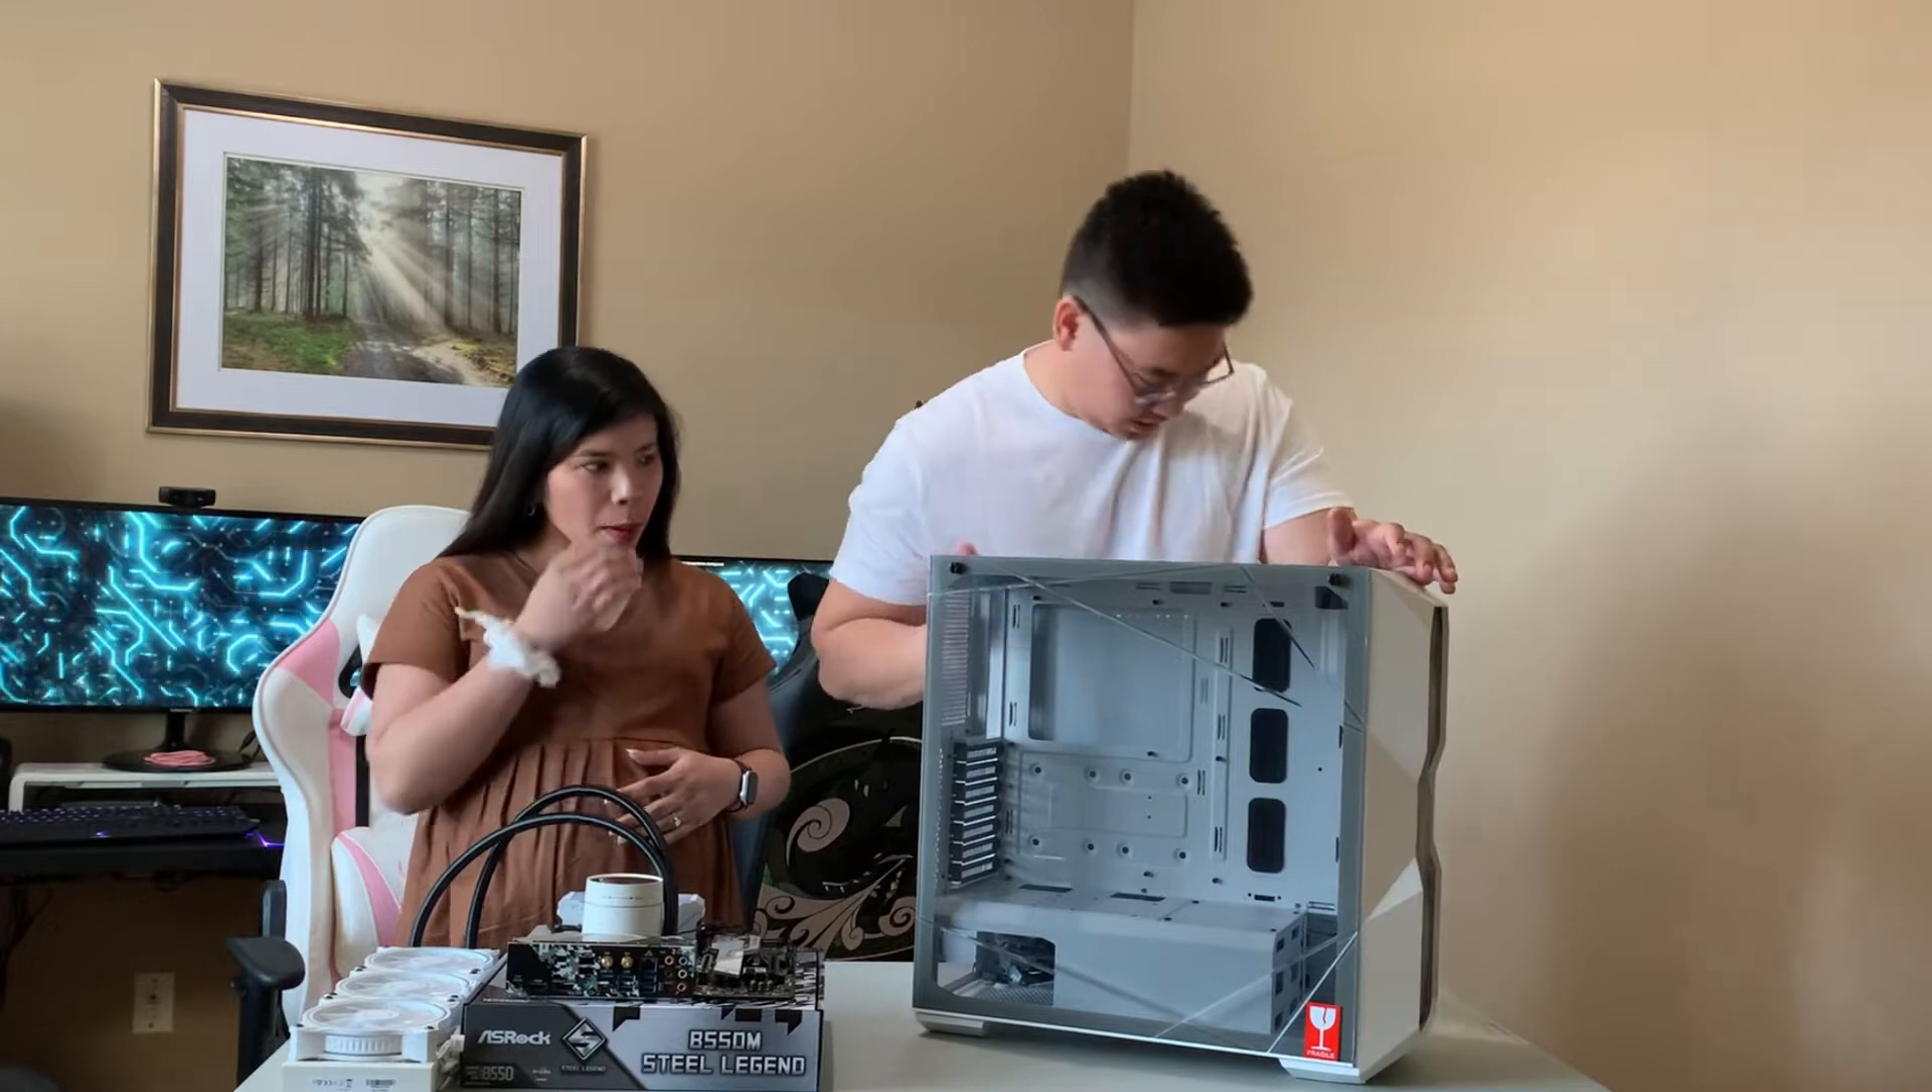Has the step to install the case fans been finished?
No.